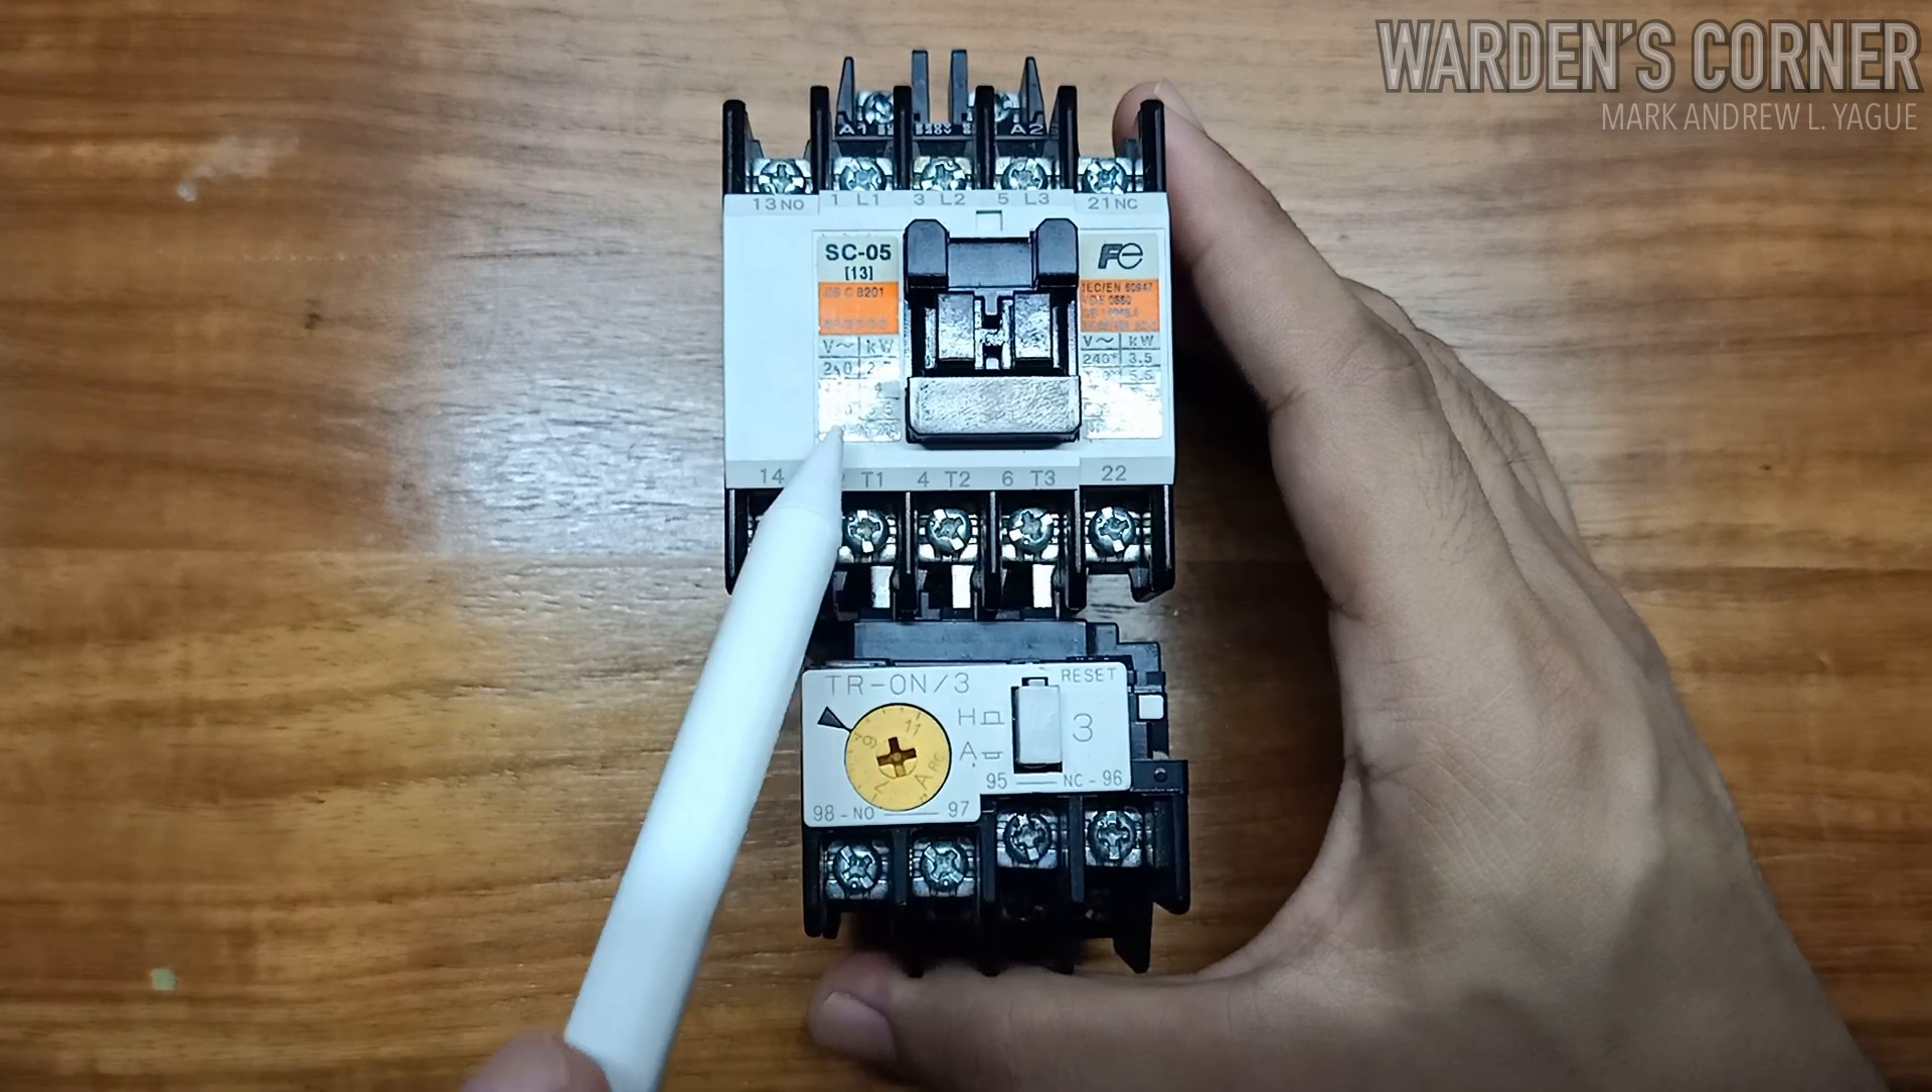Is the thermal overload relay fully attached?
Yes.